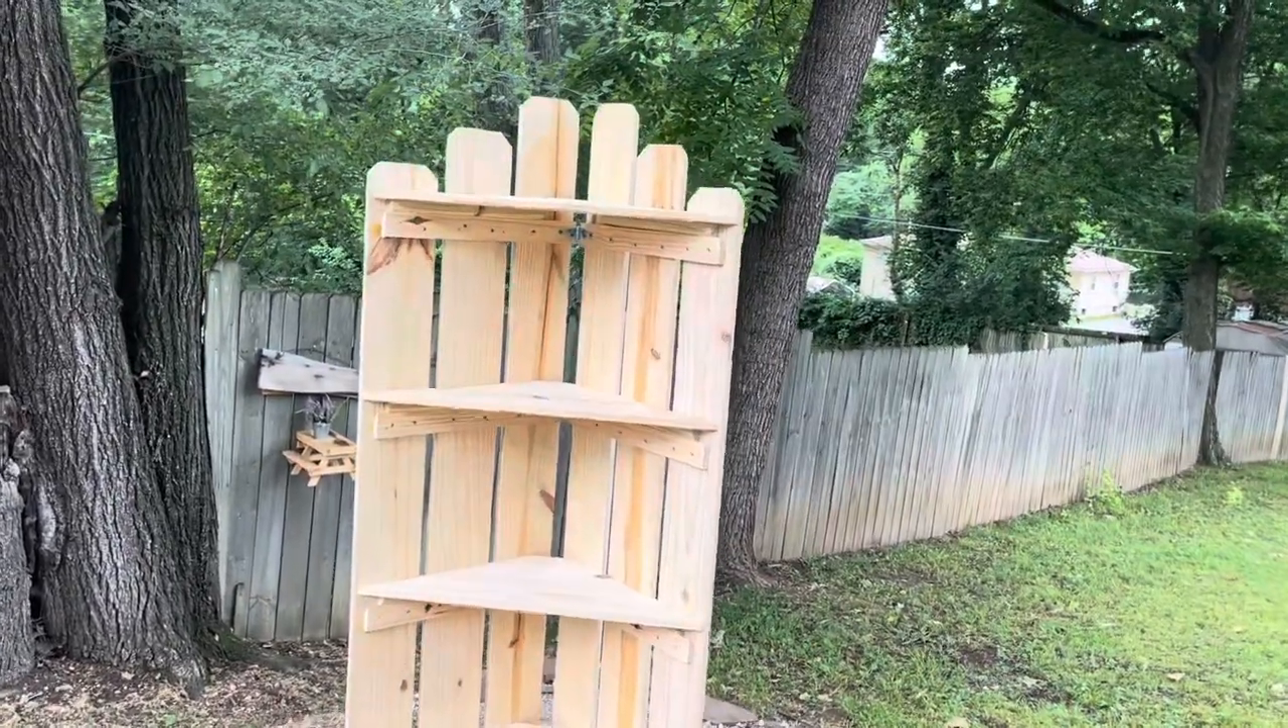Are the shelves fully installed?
Yes.